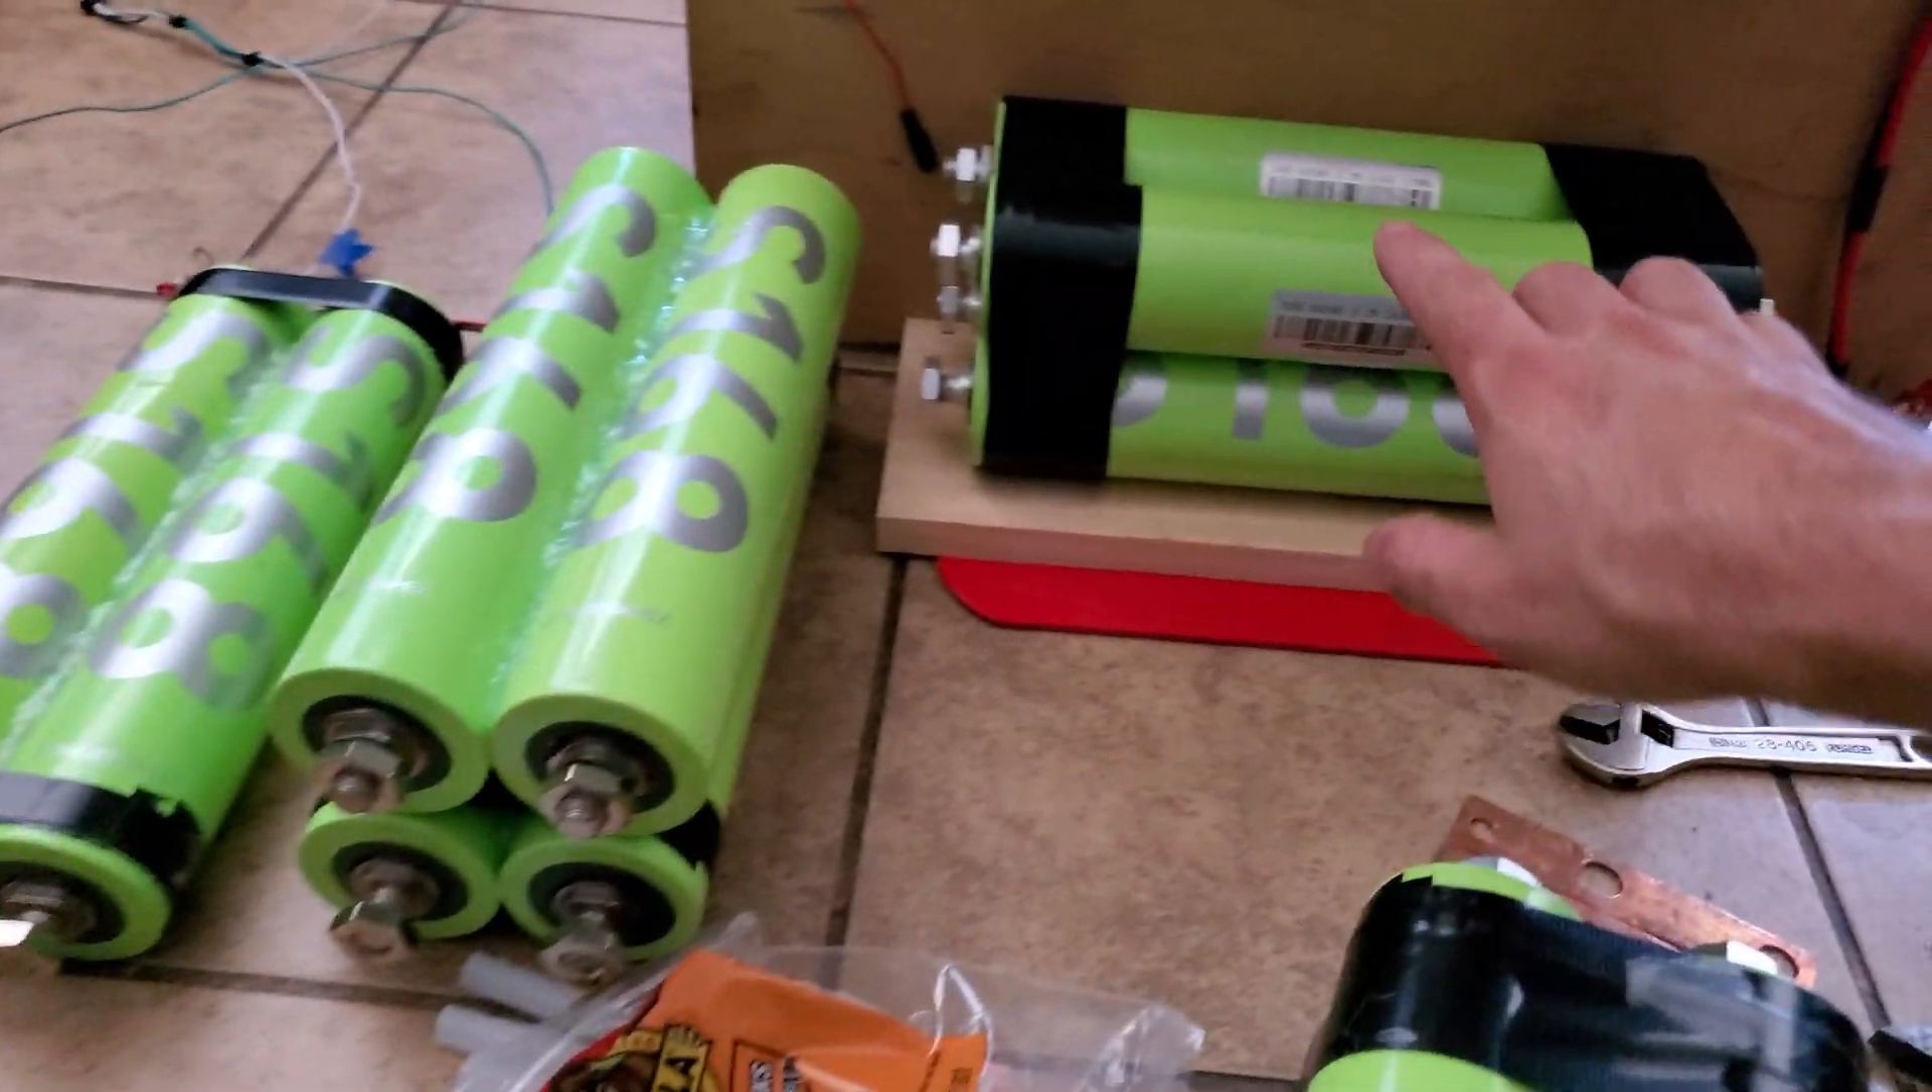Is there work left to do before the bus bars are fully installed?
Yes.